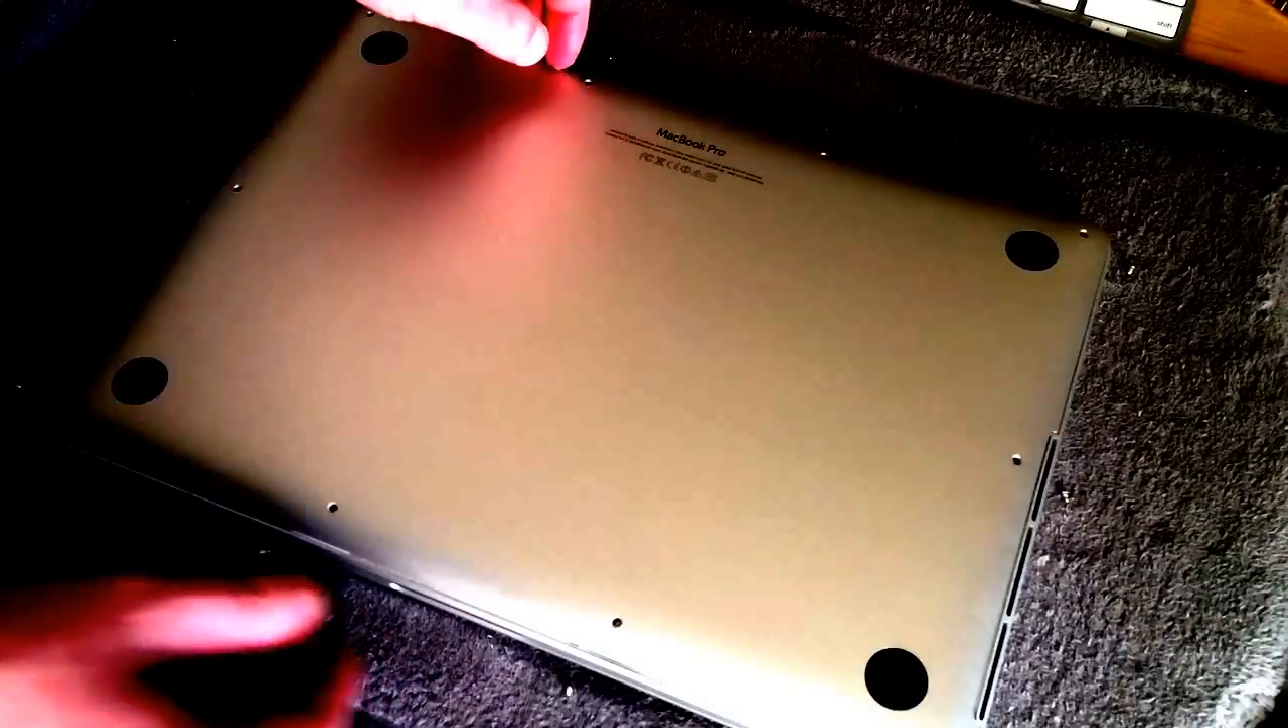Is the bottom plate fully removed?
No.